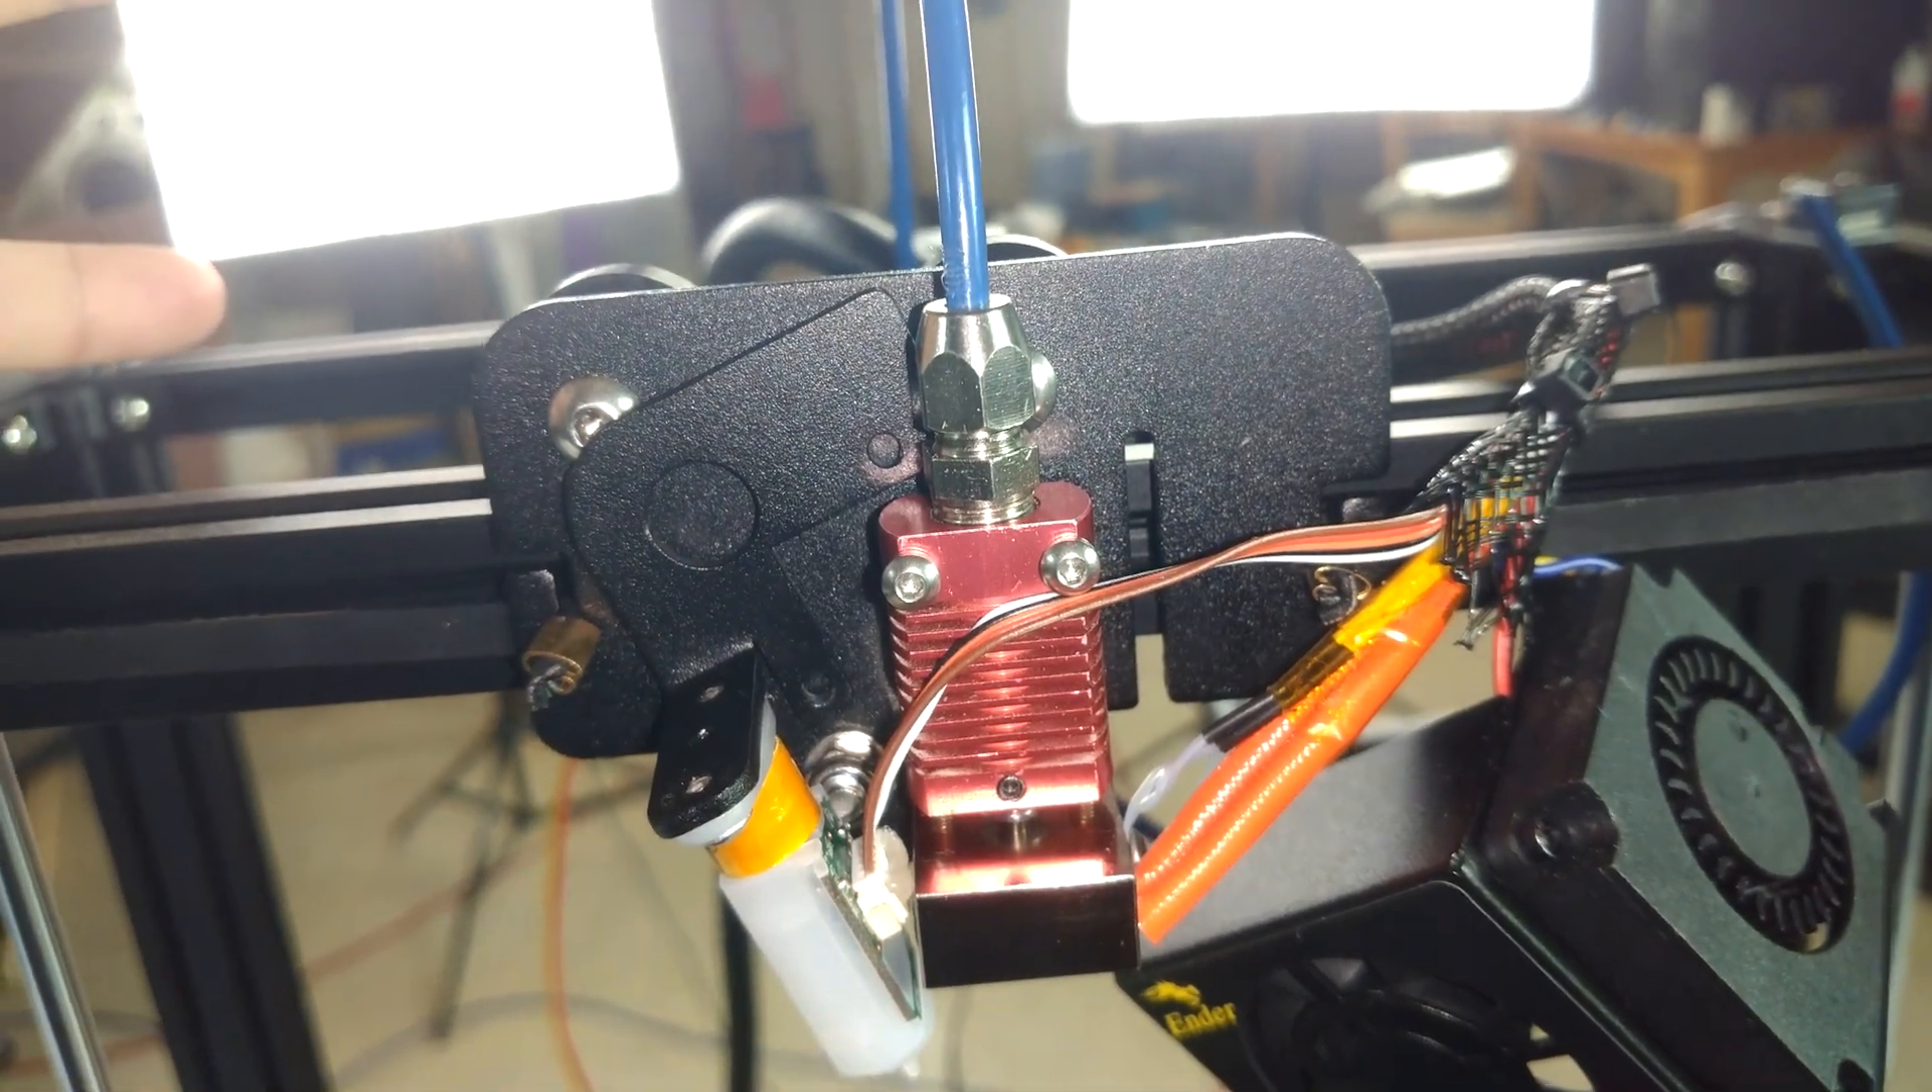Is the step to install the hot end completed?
Yes.